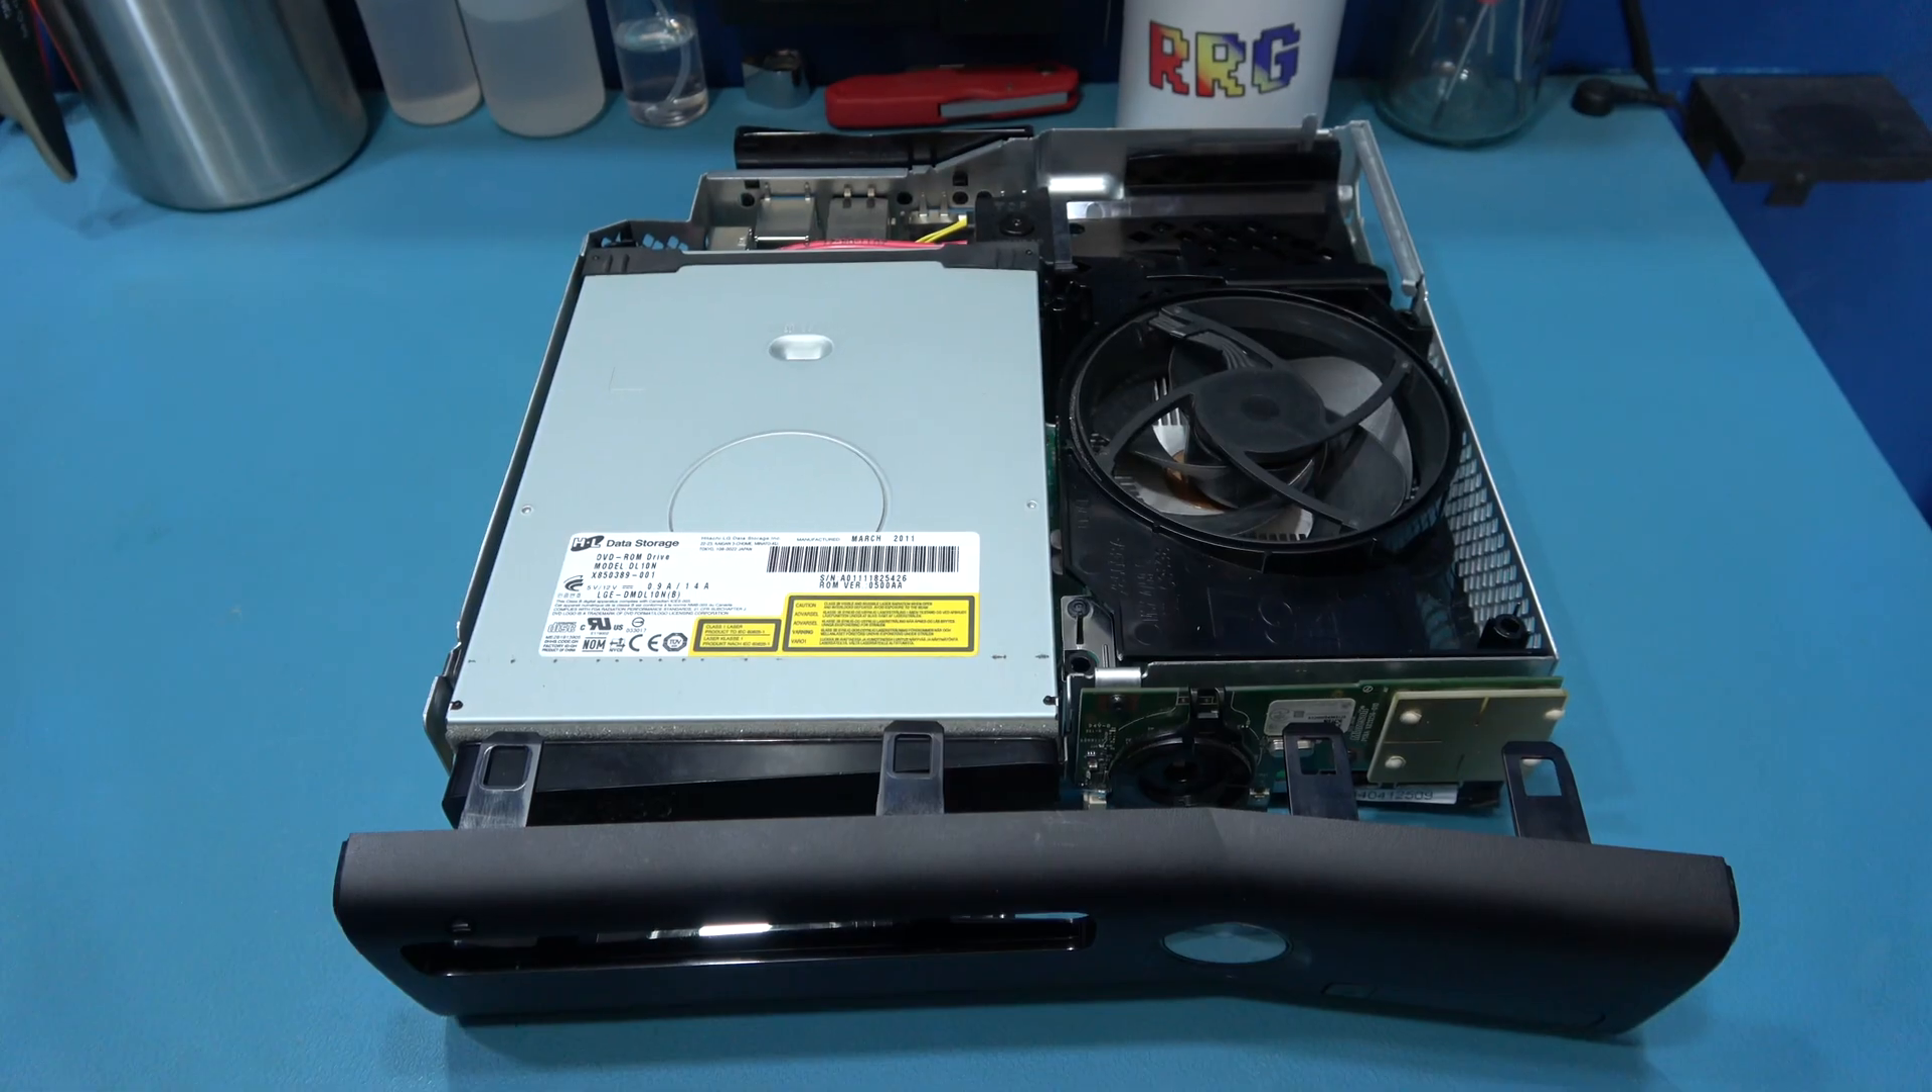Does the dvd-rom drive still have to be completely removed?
Yes.